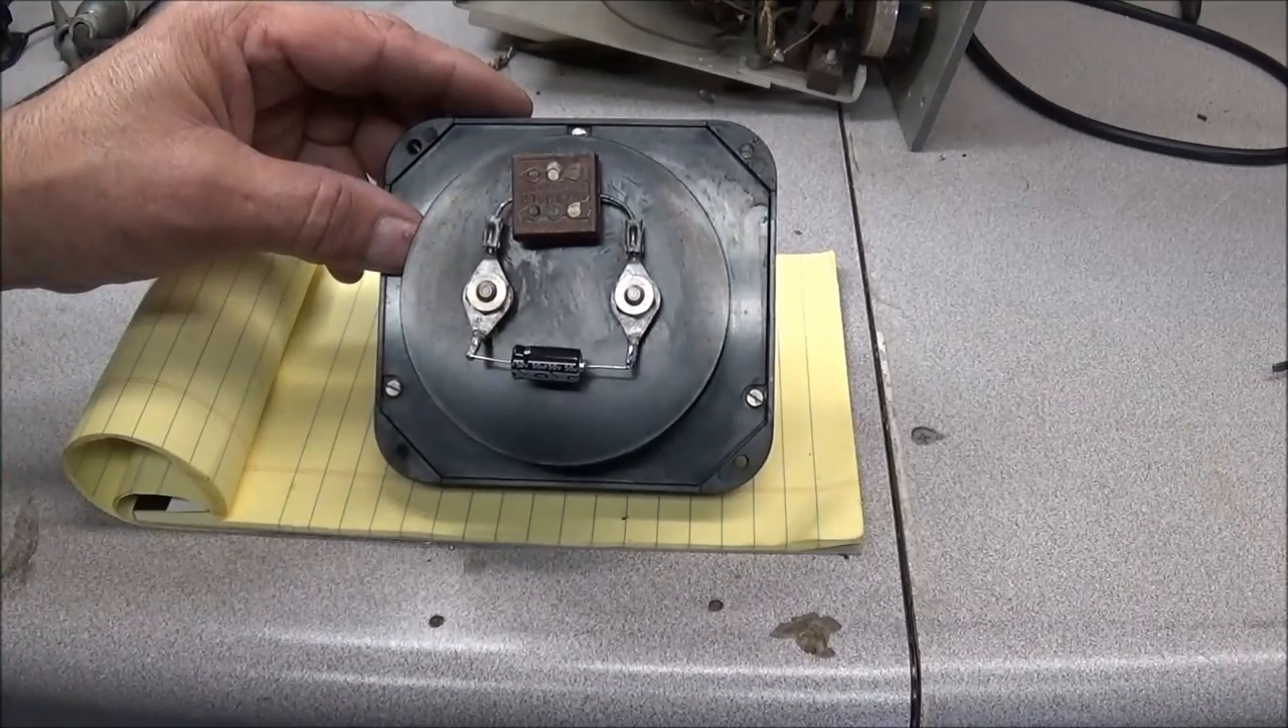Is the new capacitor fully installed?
Yes.